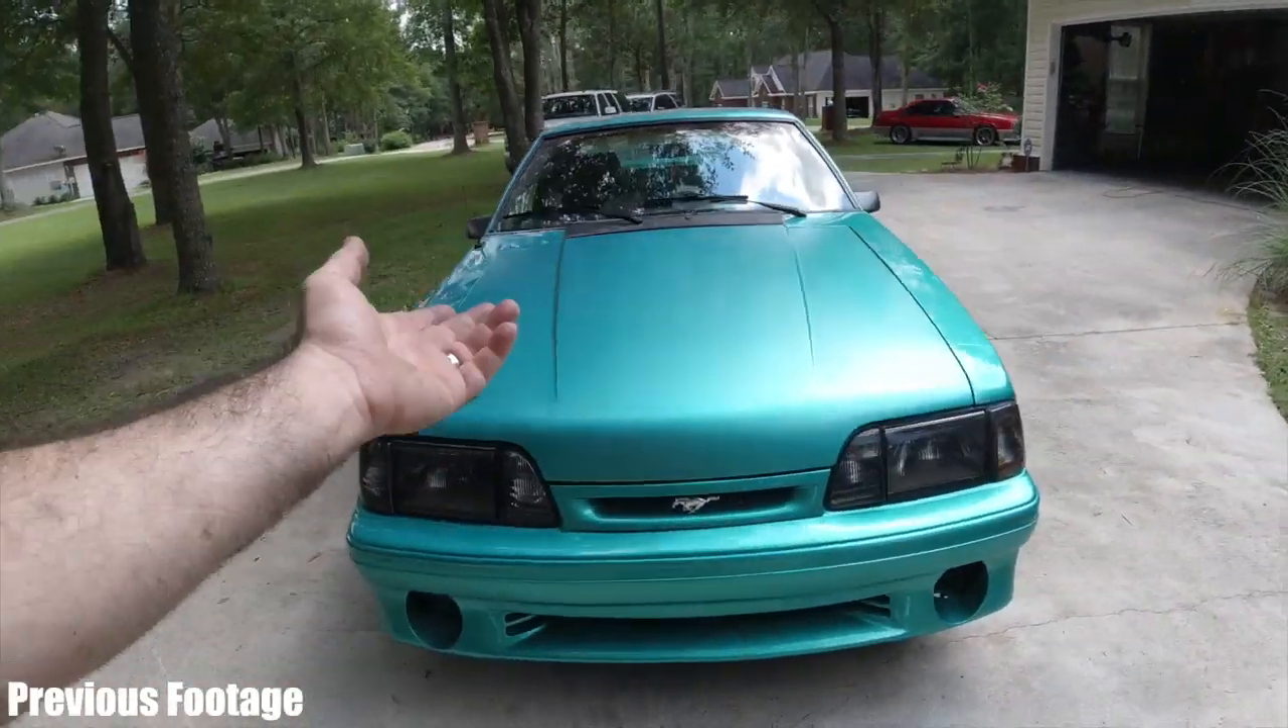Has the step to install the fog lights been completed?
No.